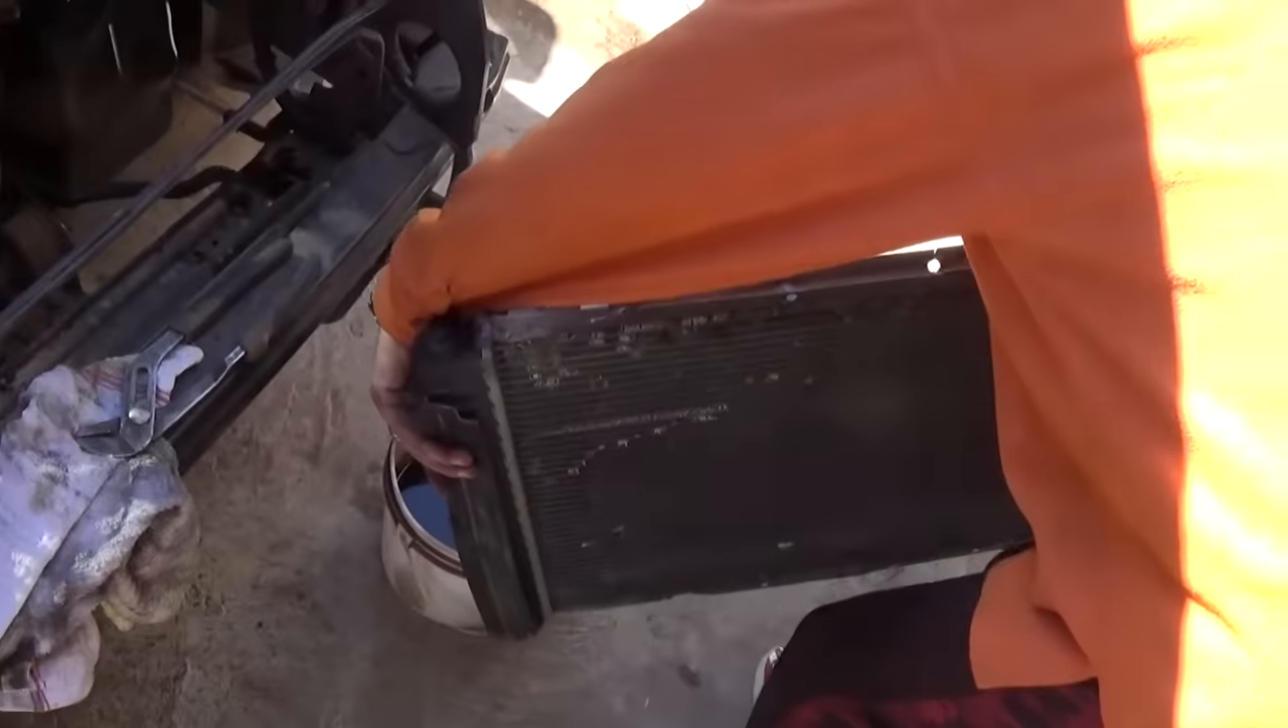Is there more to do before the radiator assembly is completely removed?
No.